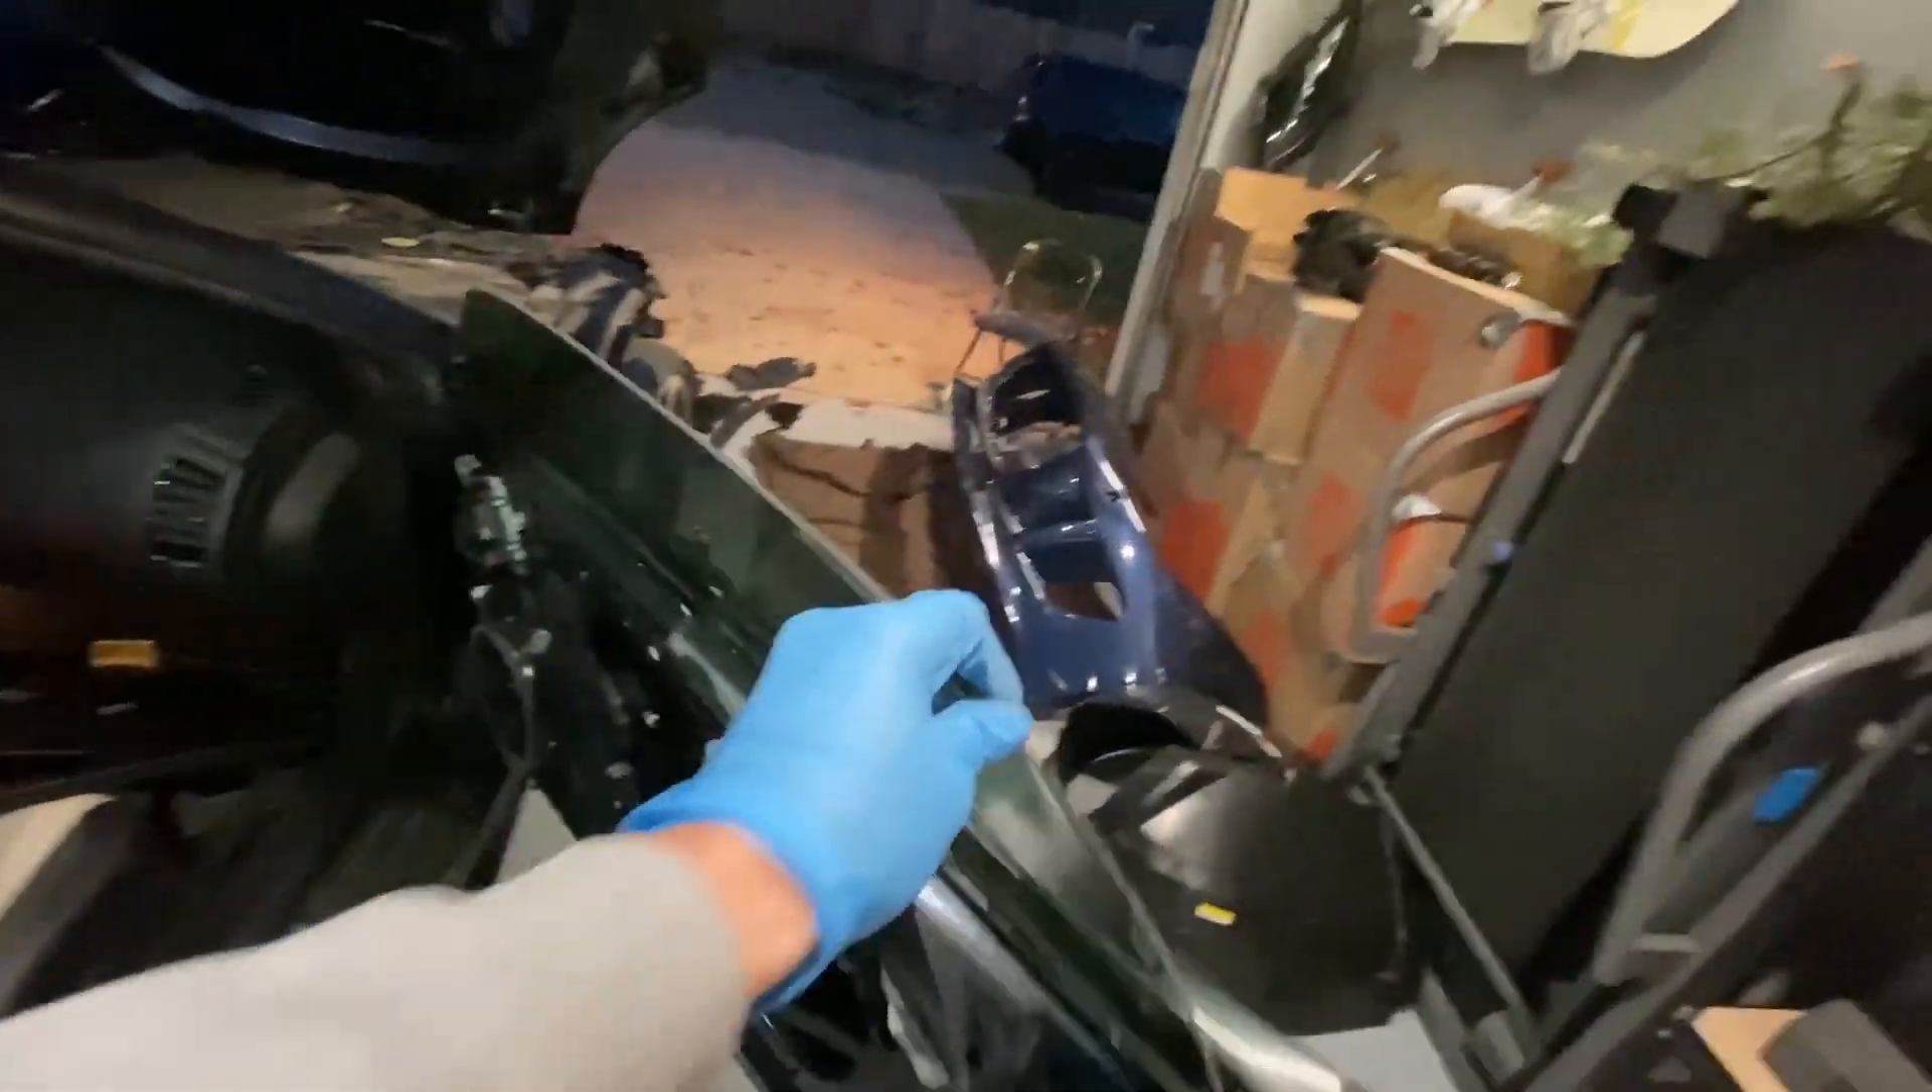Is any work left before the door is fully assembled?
Yes.